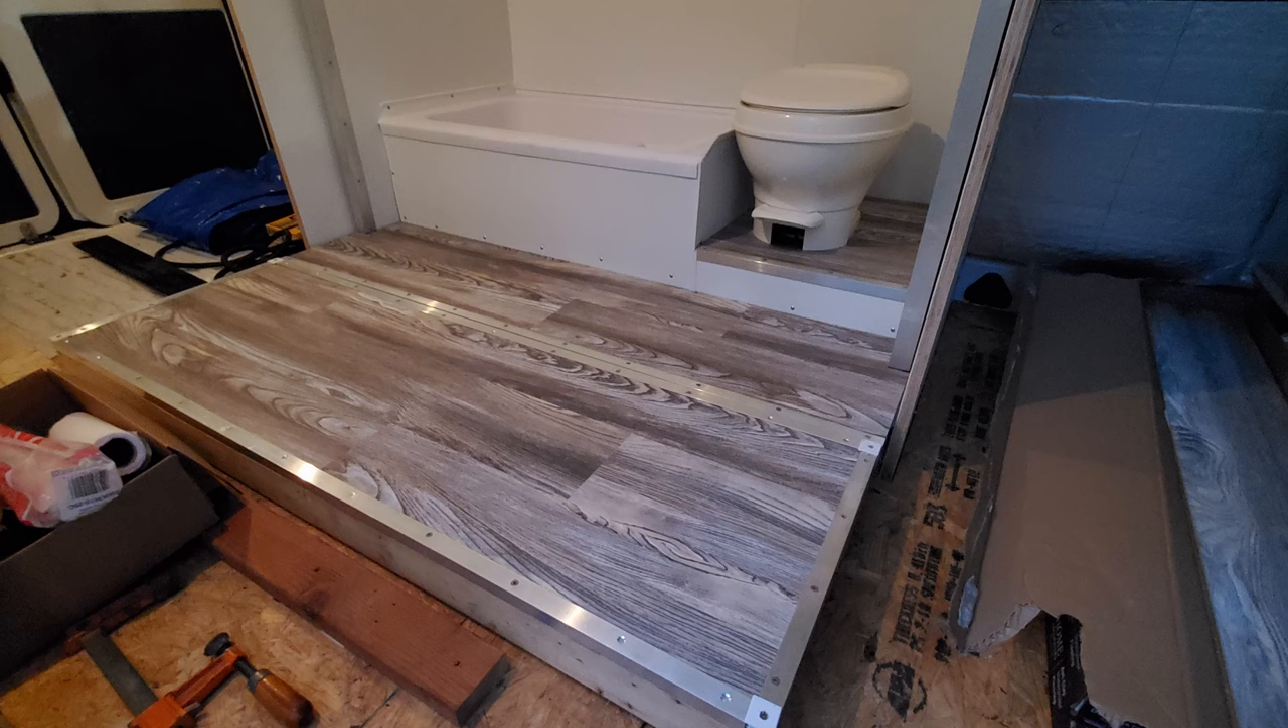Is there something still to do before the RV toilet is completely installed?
No.